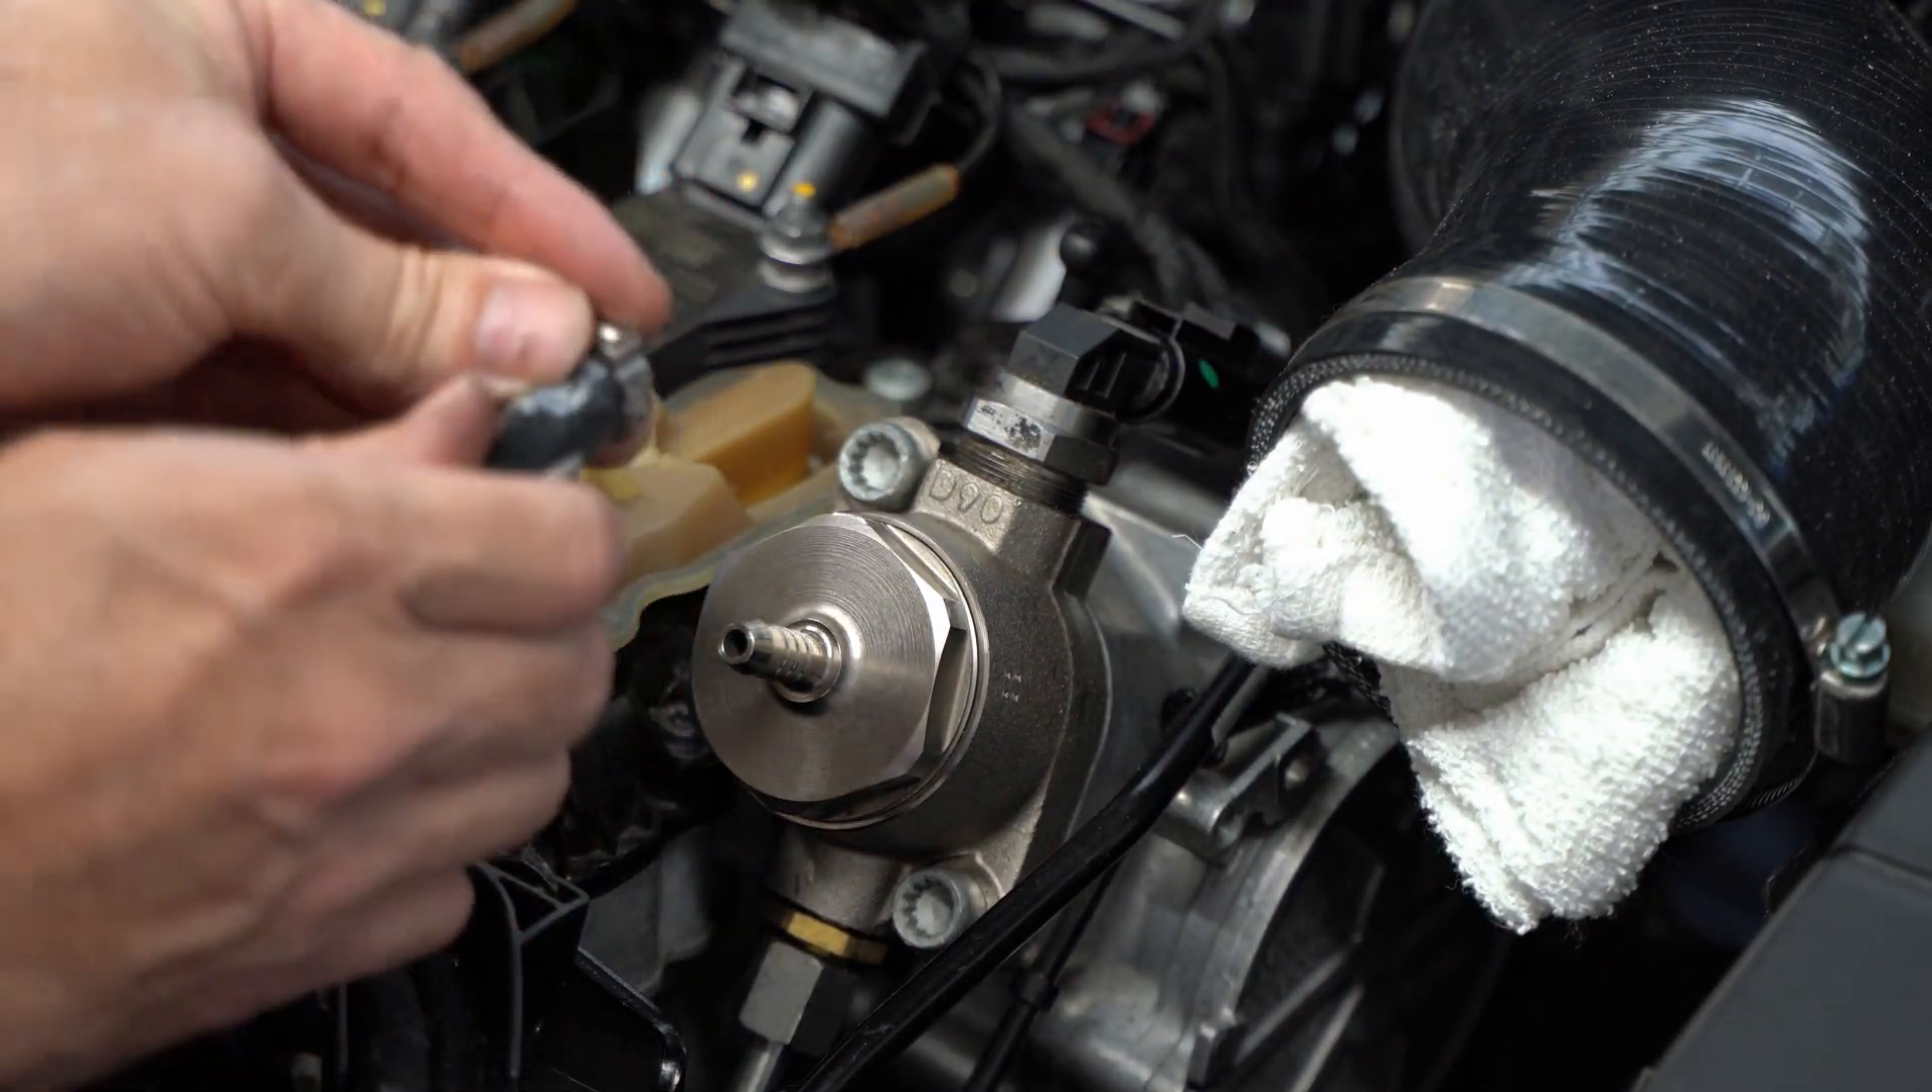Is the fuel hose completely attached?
No.